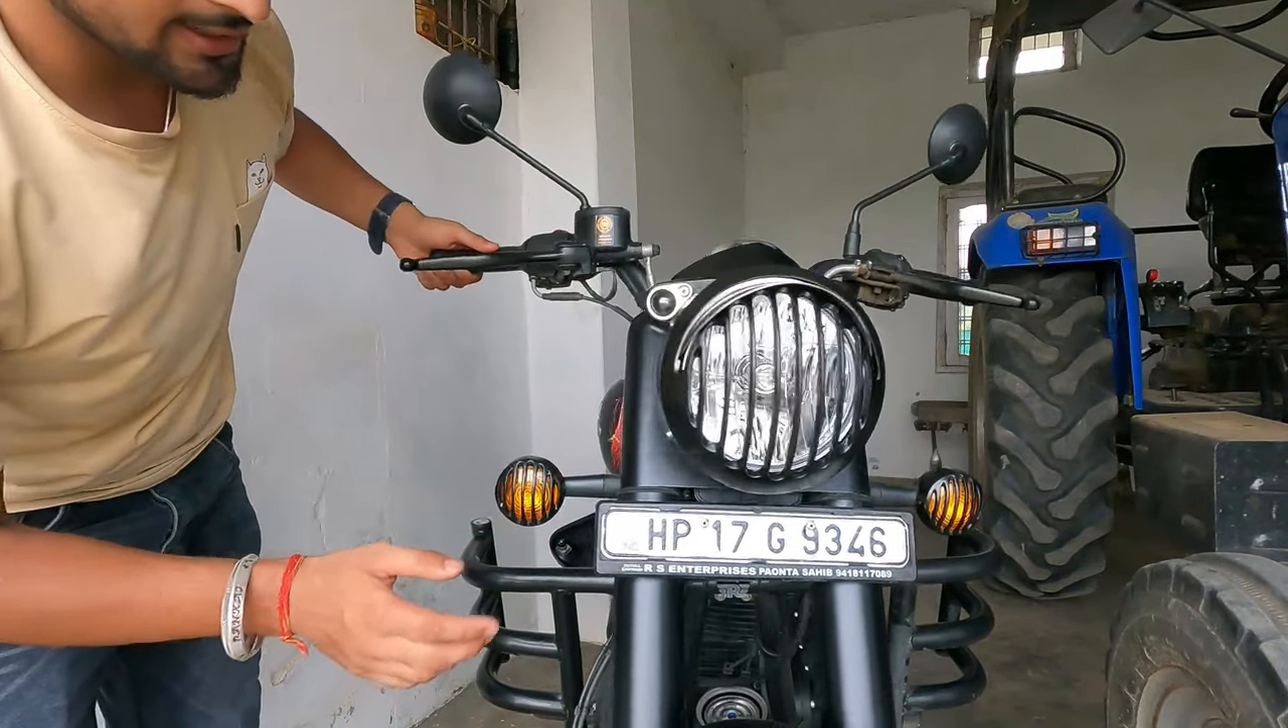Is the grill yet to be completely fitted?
No.